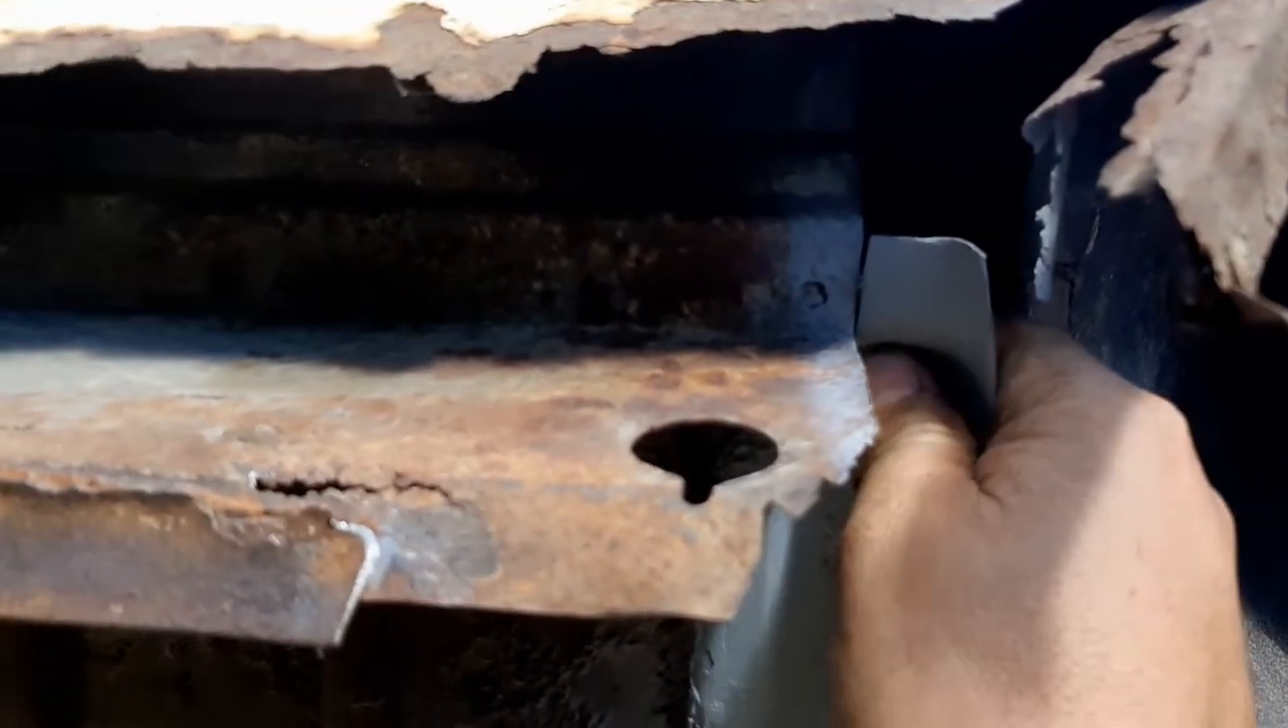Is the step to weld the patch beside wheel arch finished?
No.